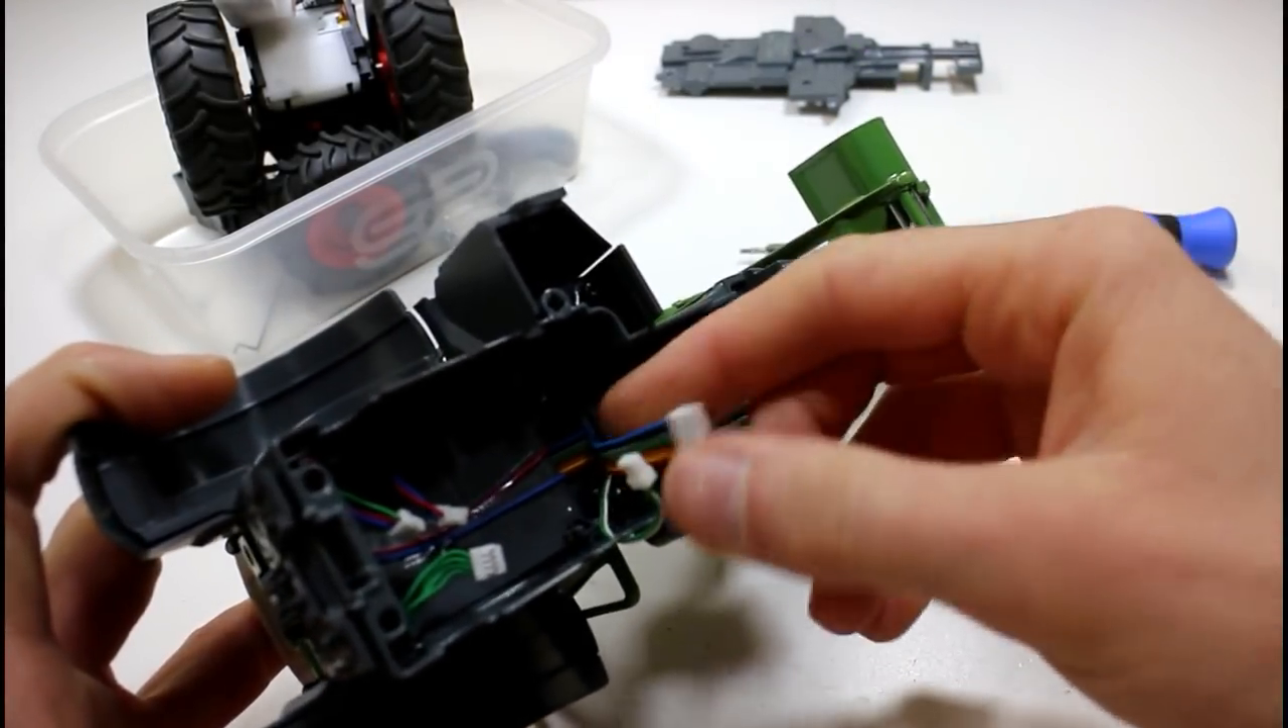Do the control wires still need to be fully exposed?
No.